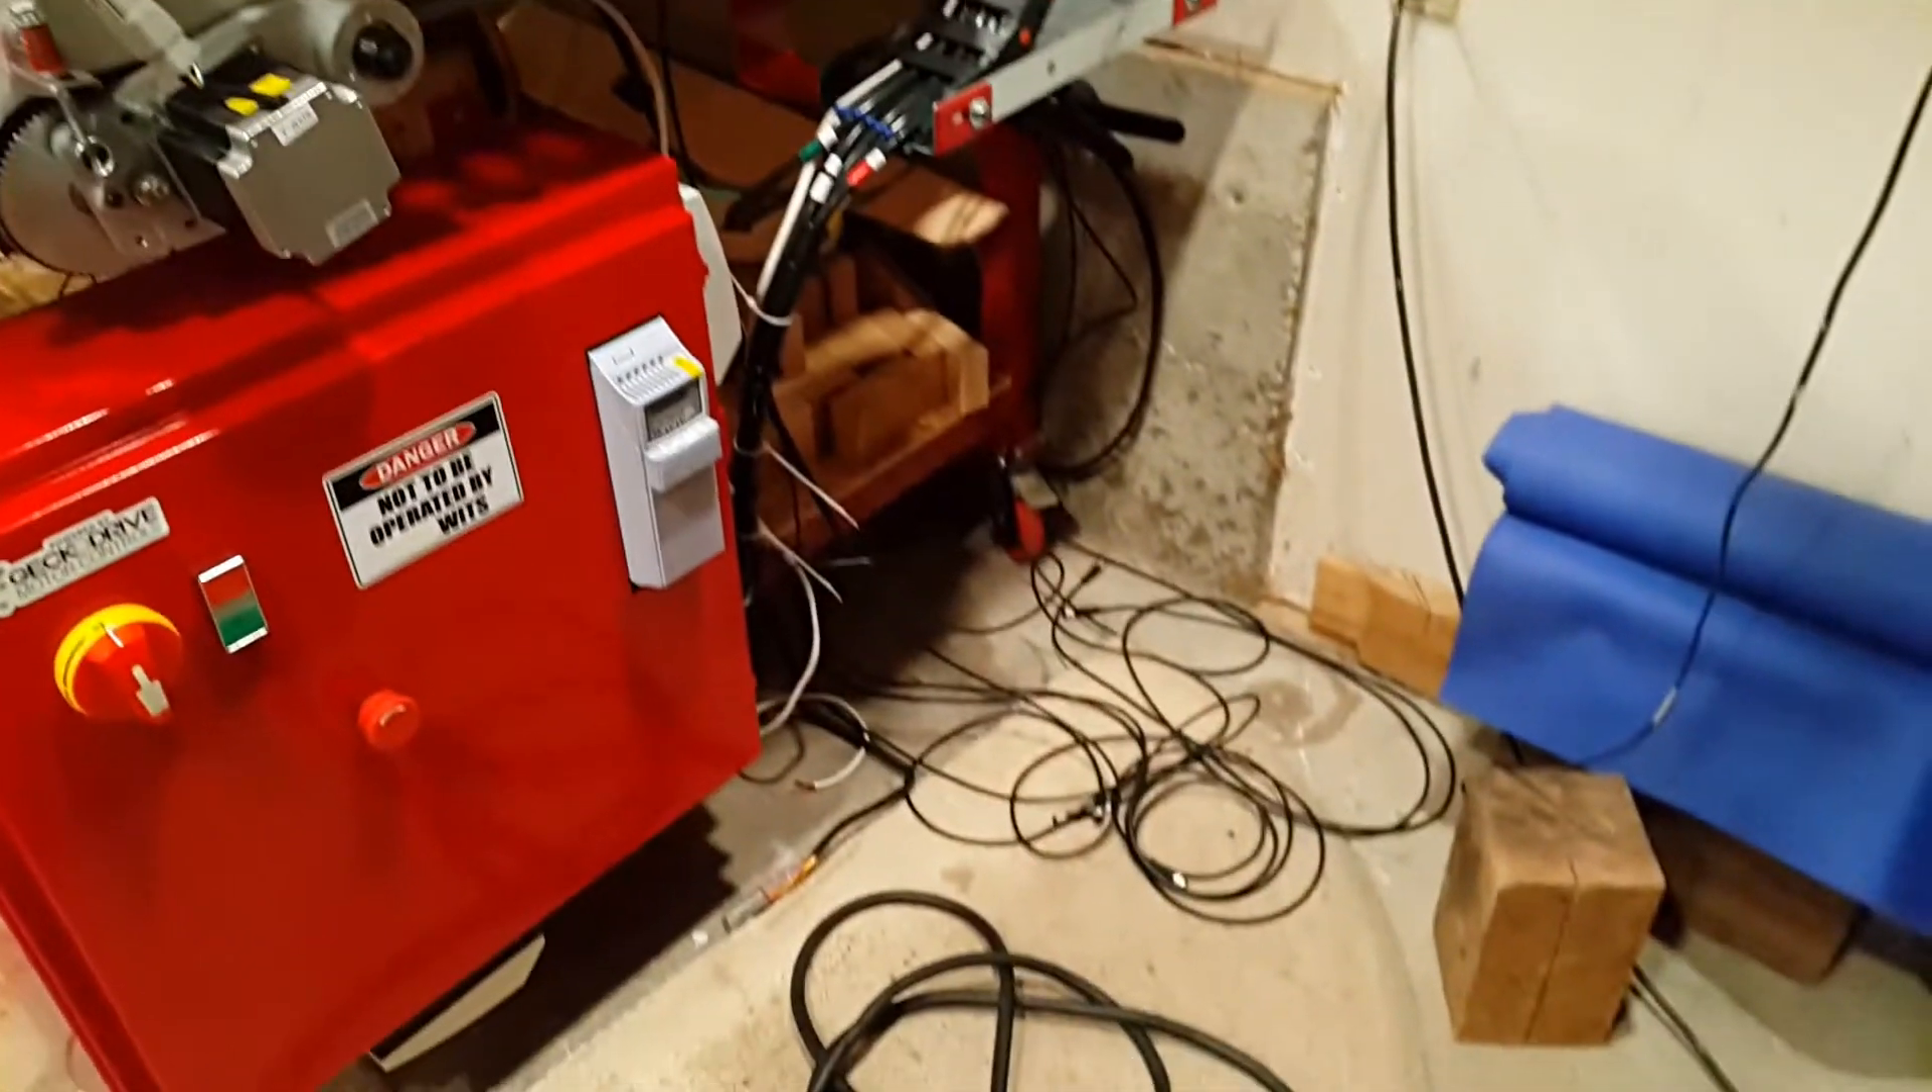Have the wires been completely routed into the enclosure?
No.